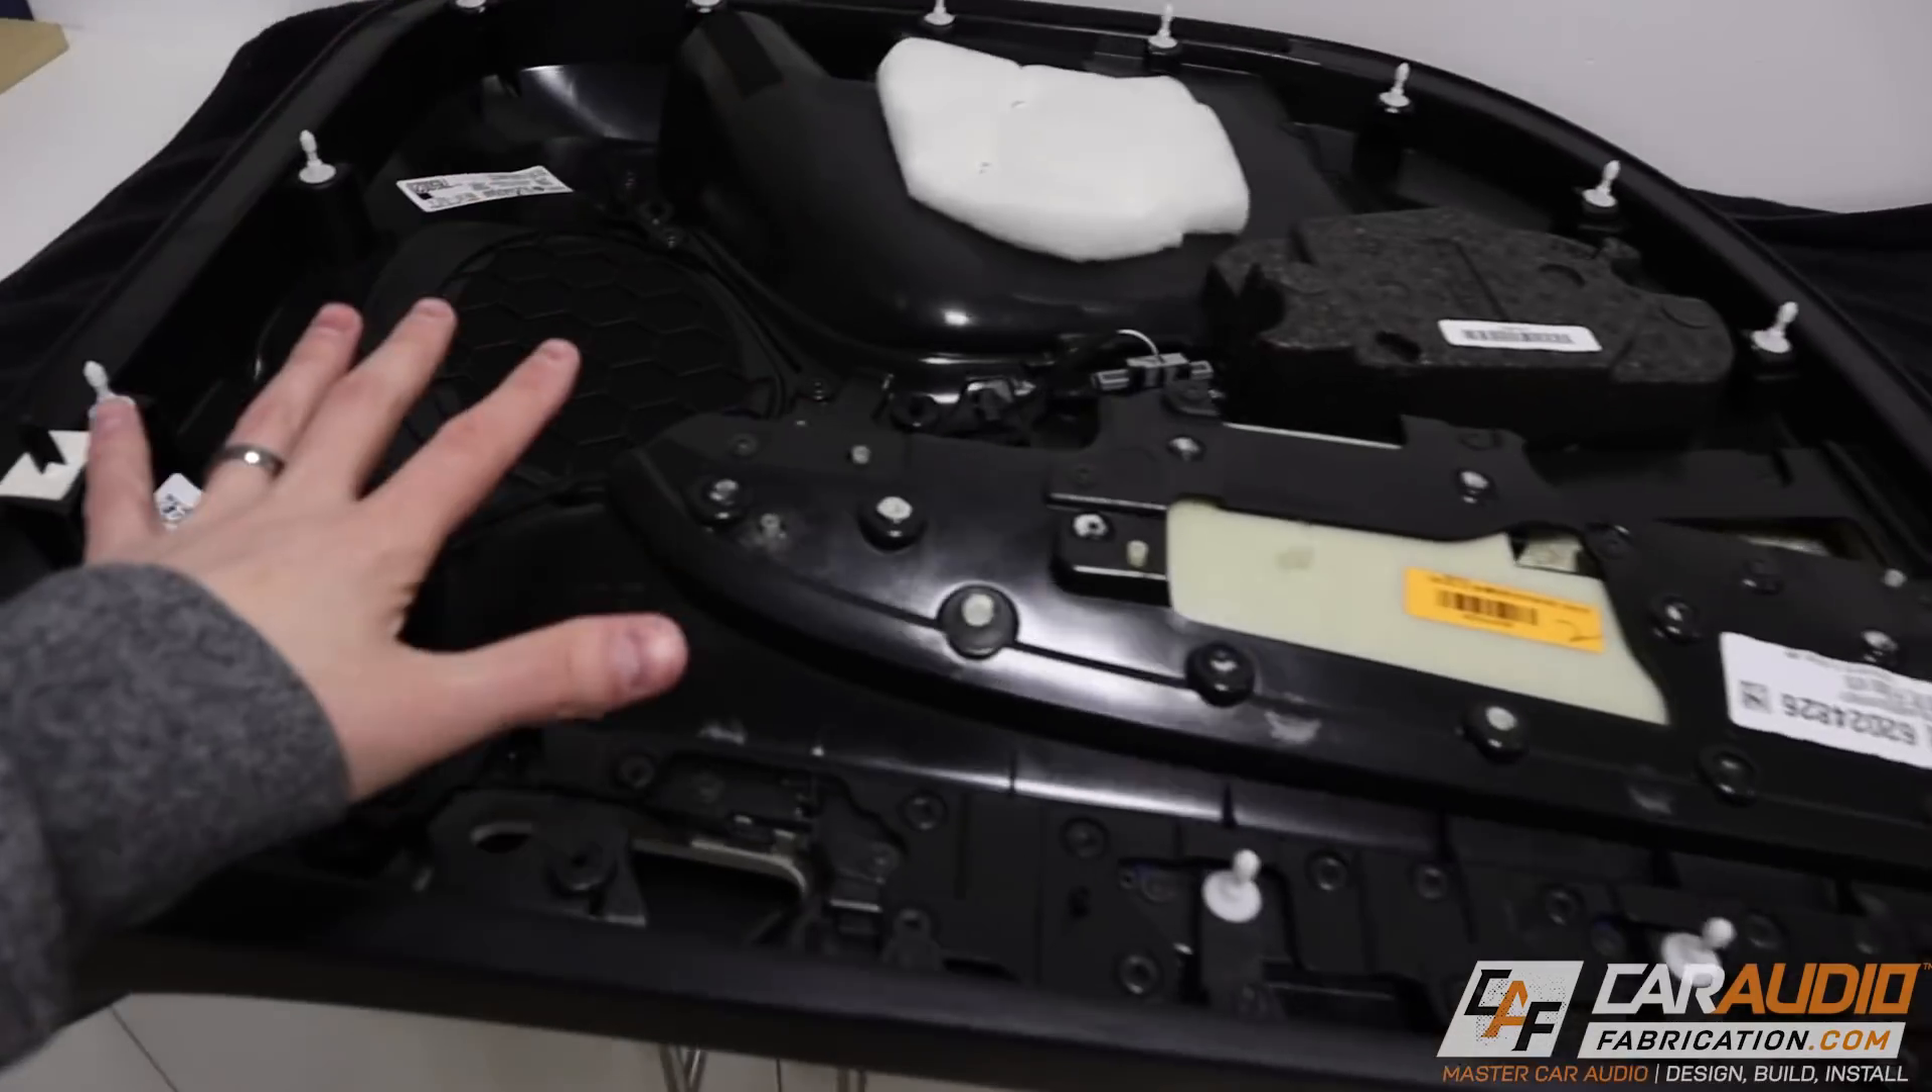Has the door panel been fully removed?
Yes.